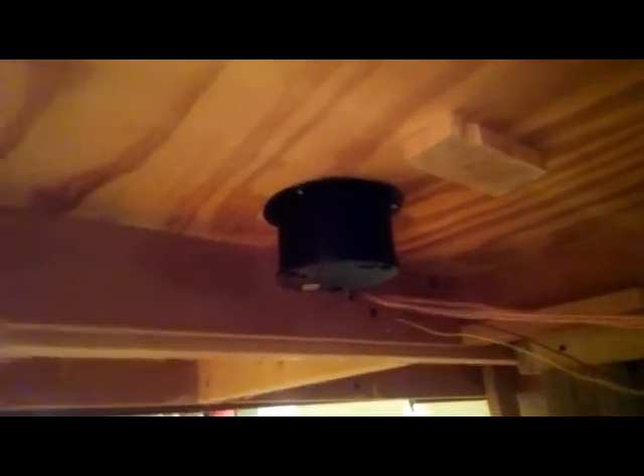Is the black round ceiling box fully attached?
Yes.